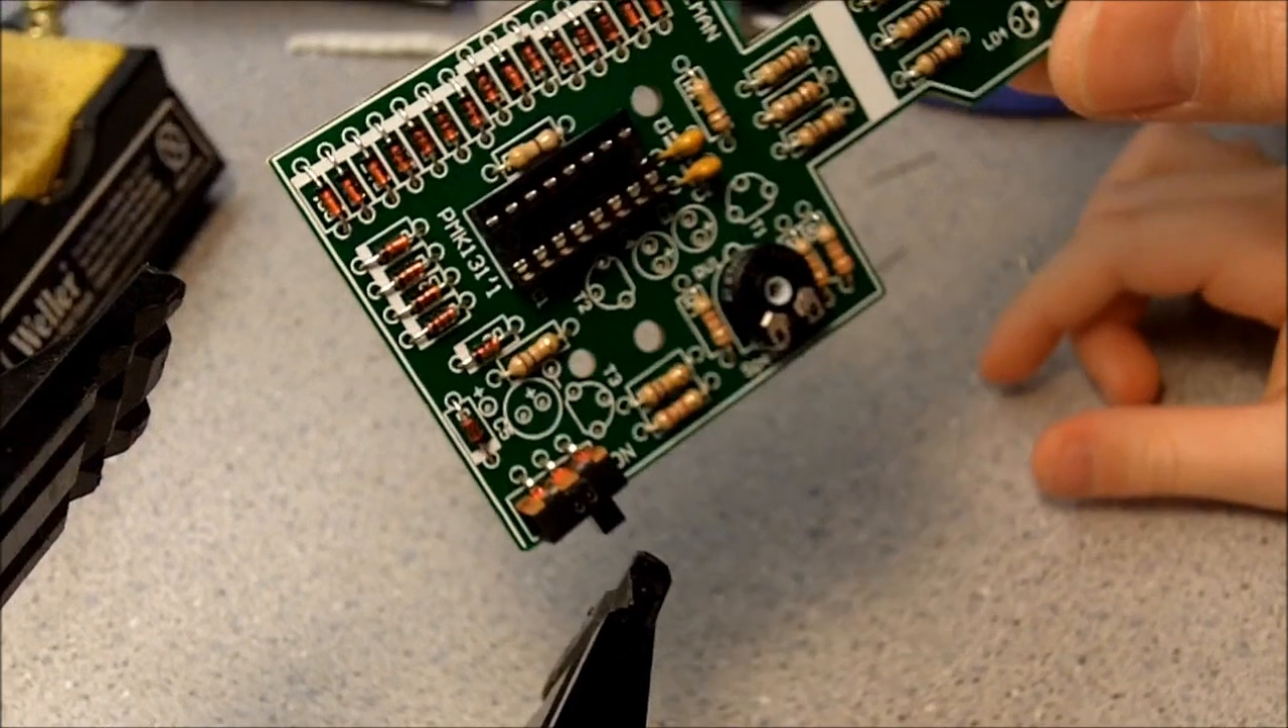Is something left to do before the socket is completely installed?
No.